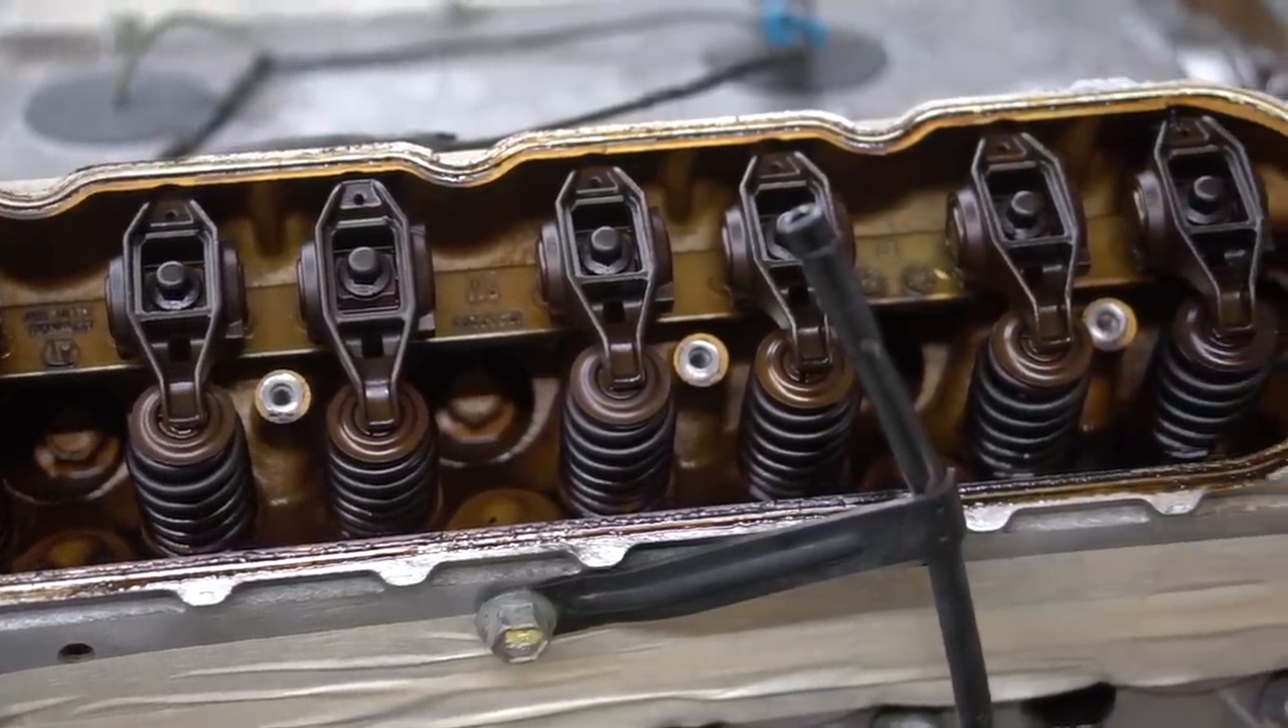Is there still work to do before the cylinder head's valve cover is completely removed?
No.